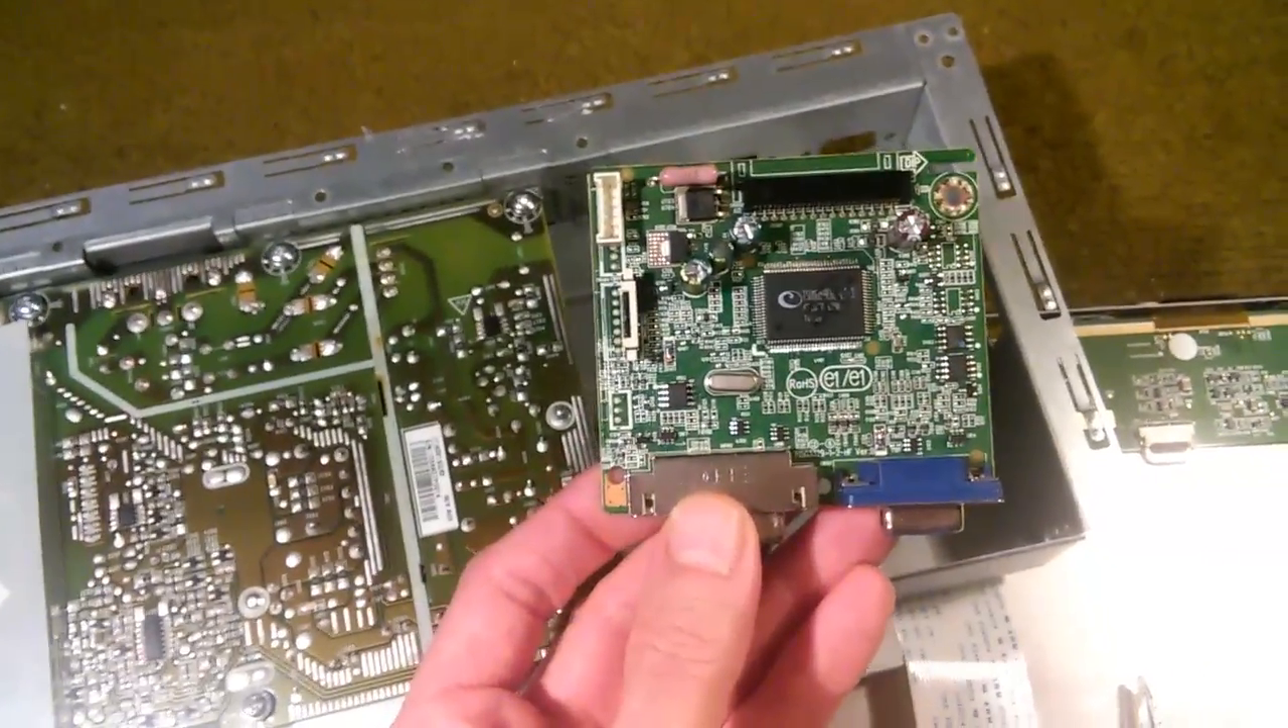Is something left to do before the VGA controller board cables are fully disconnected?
No.